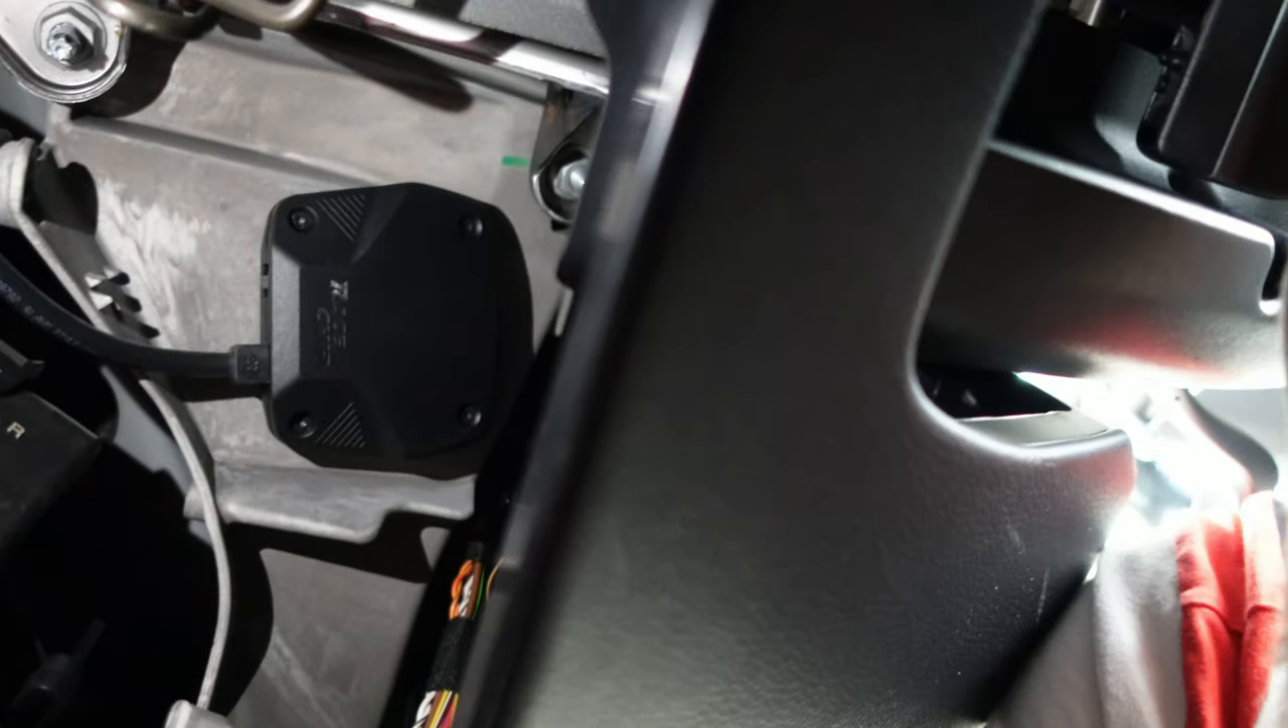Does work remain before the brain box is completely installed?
No.